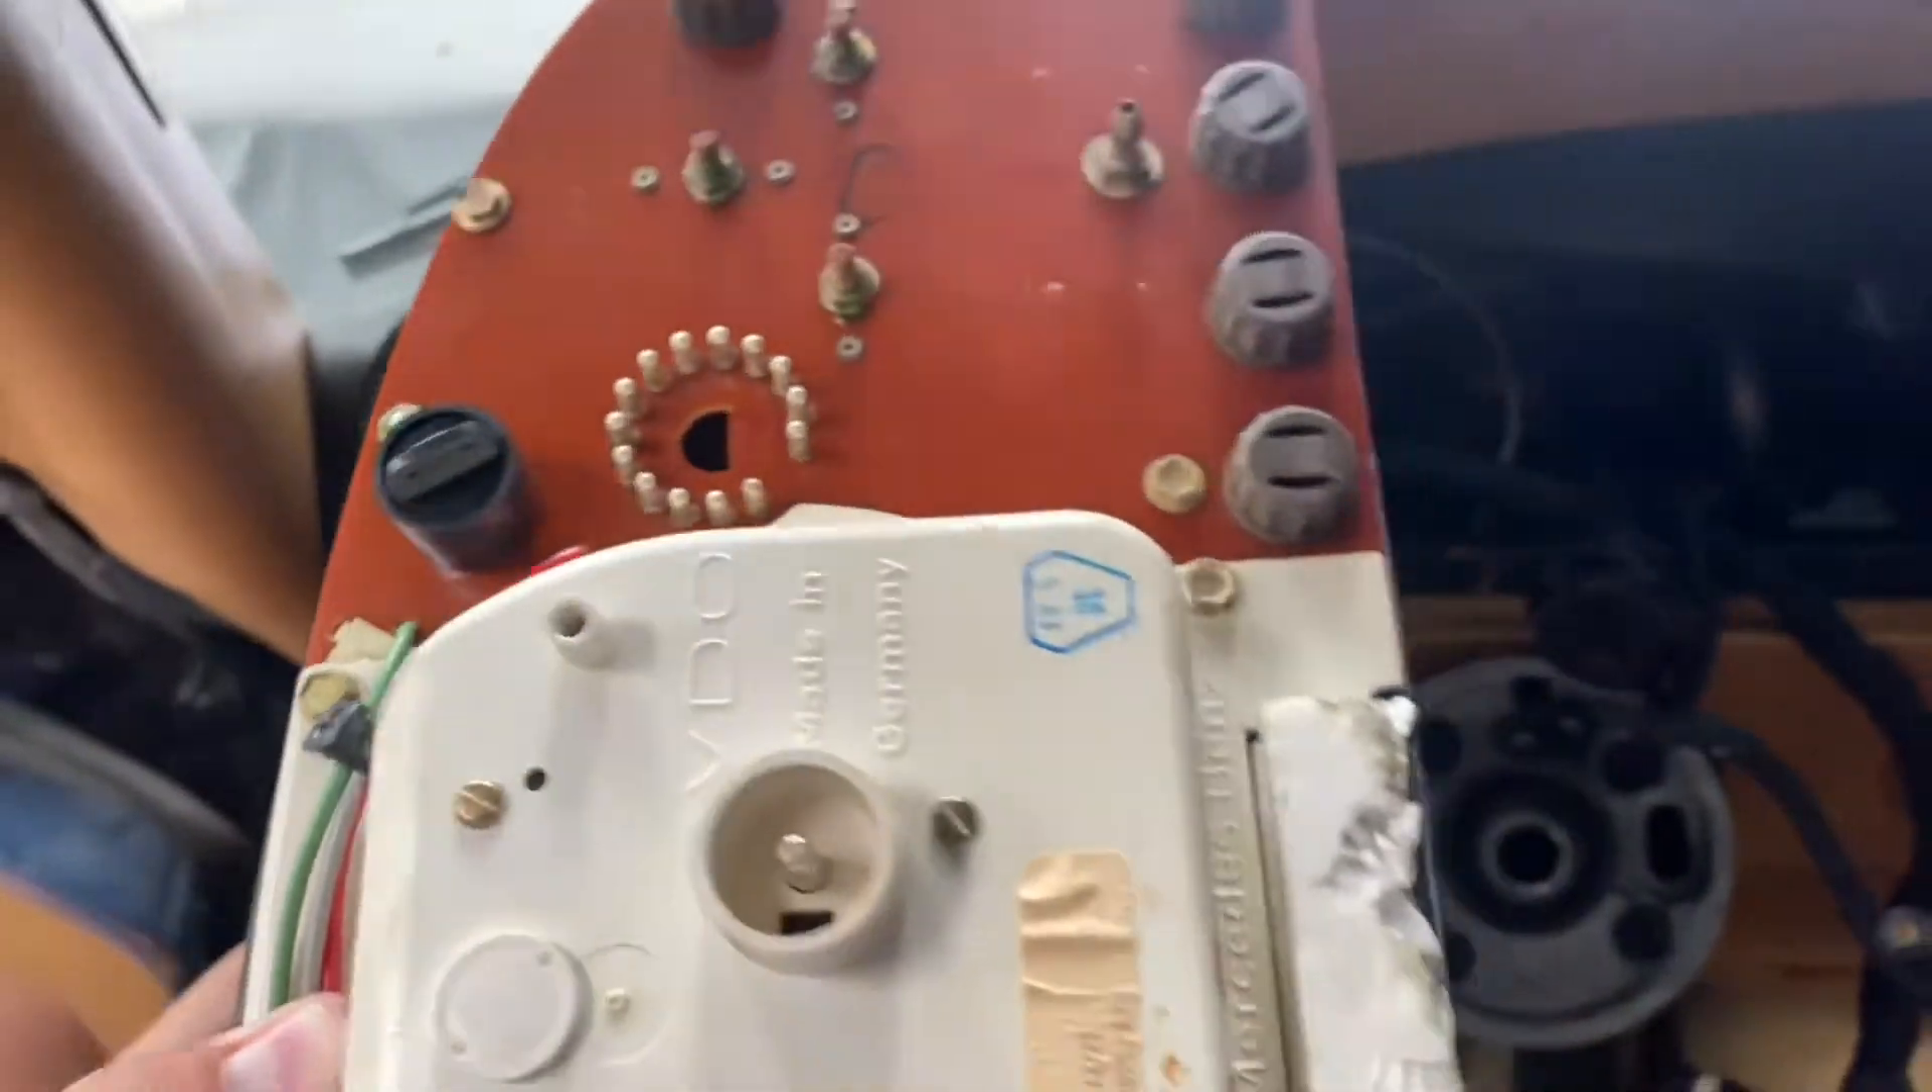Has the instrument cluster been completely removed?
Yes.